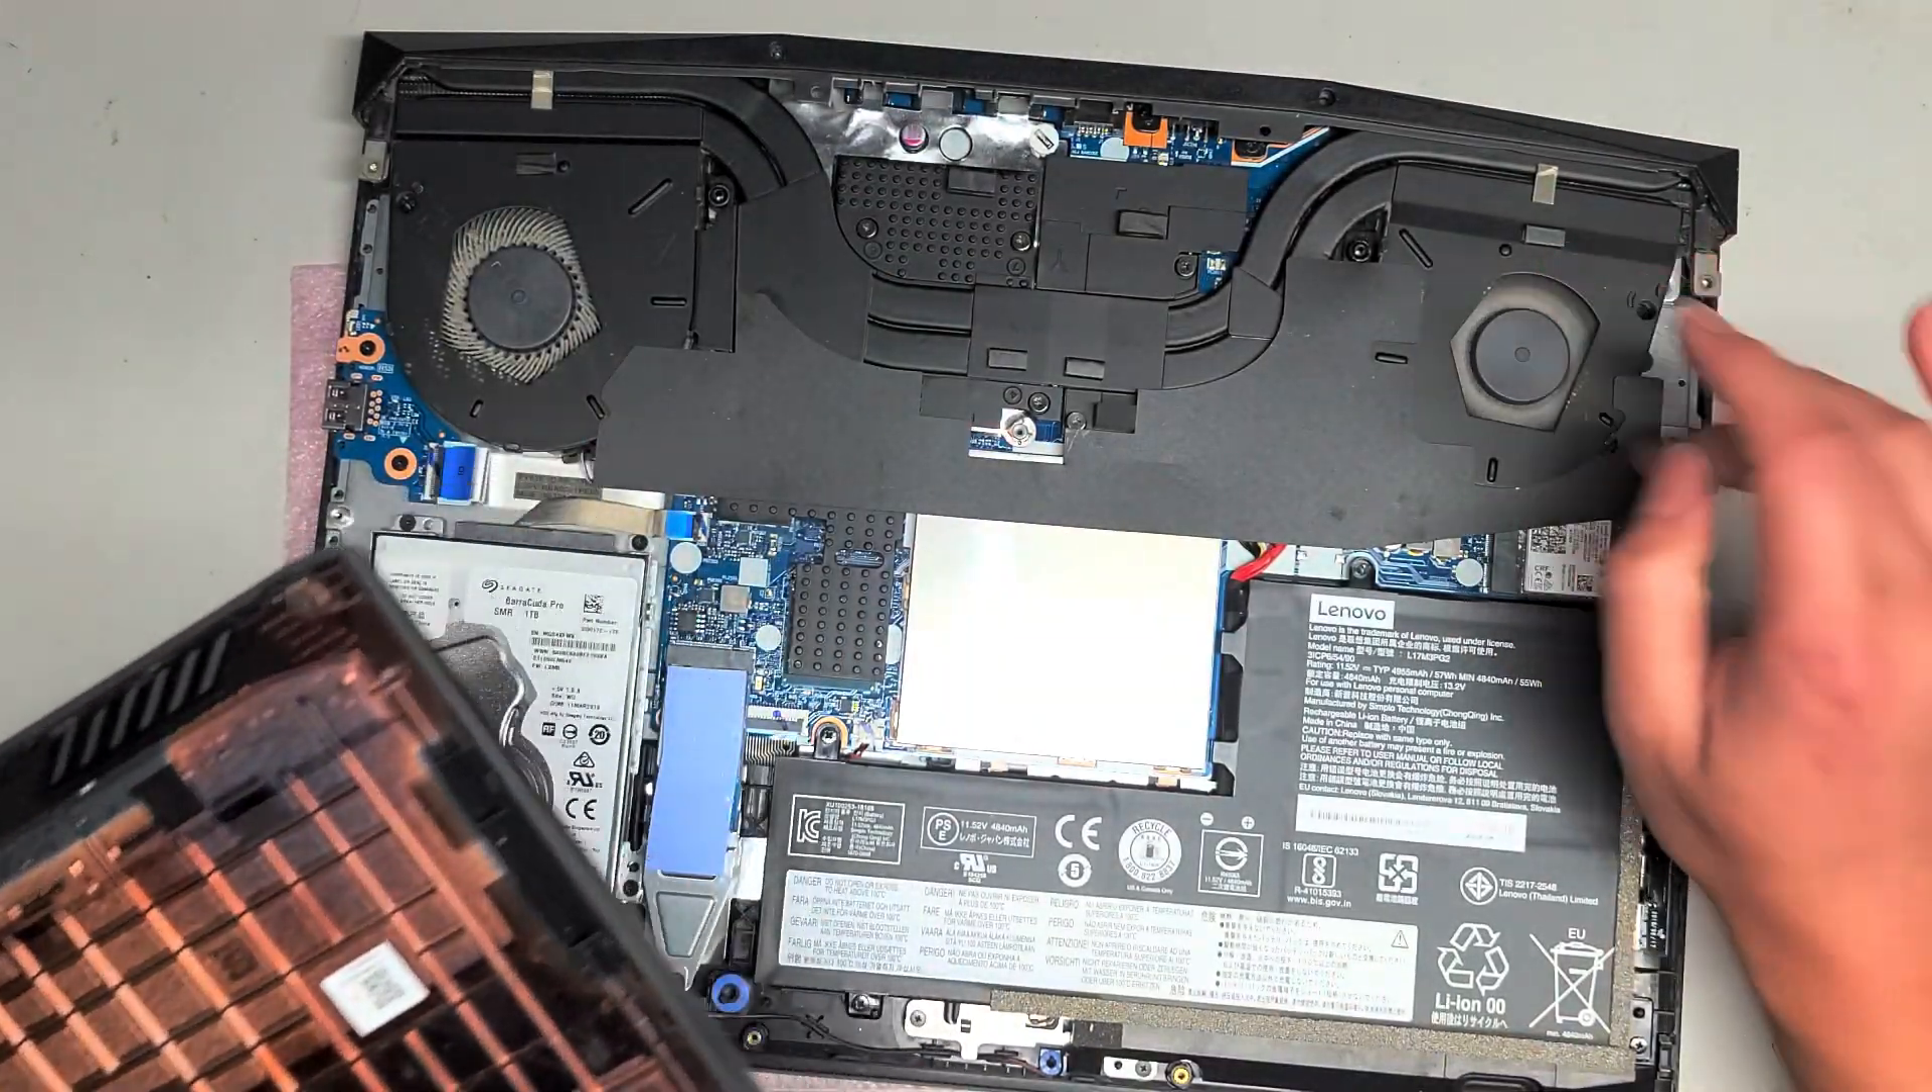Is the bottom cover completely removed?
Yes.